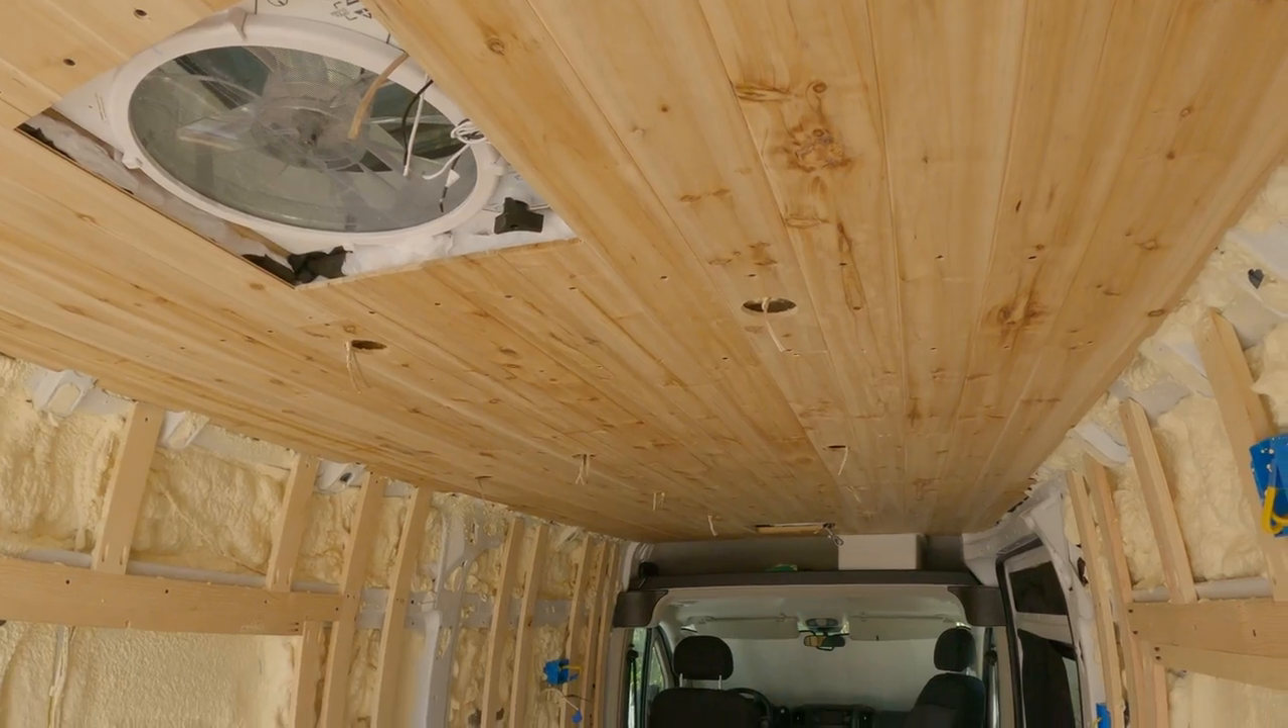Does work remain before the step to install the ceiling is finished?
No.